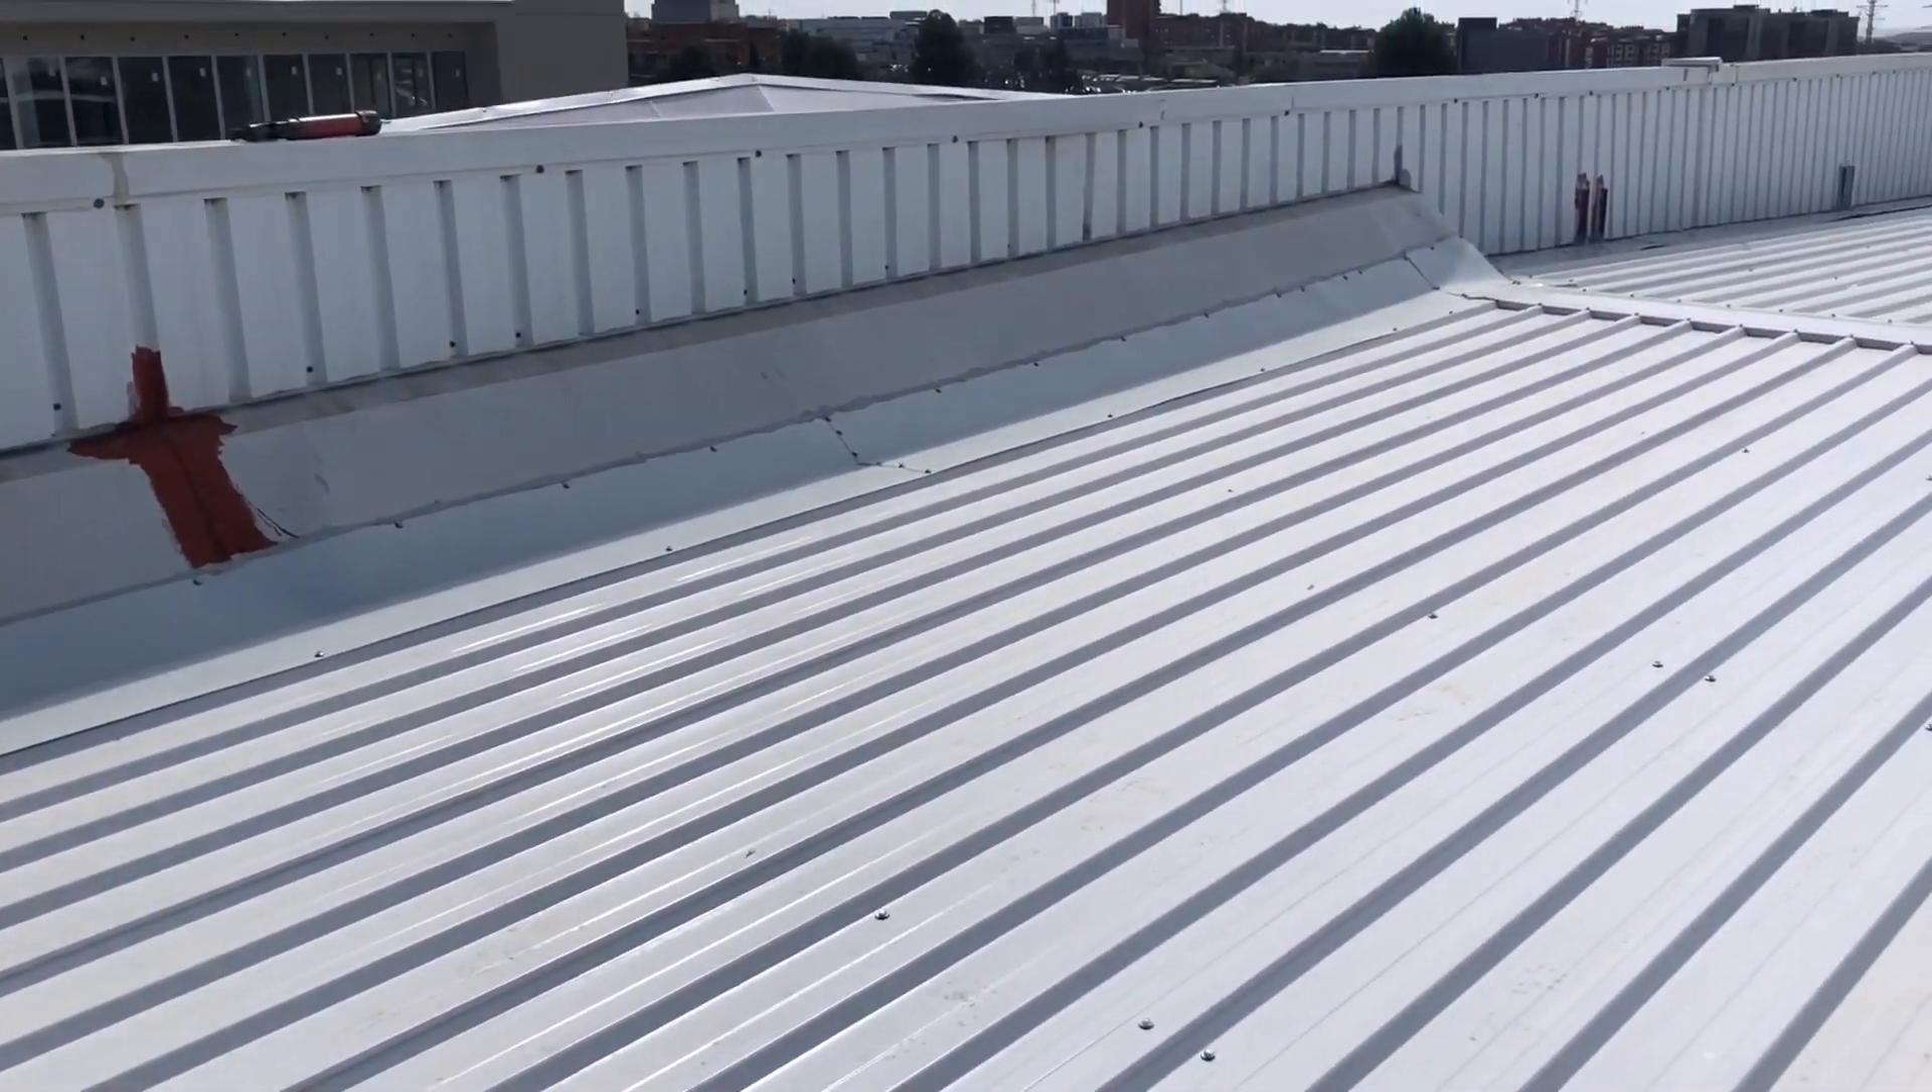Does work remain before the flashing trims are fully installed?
No.